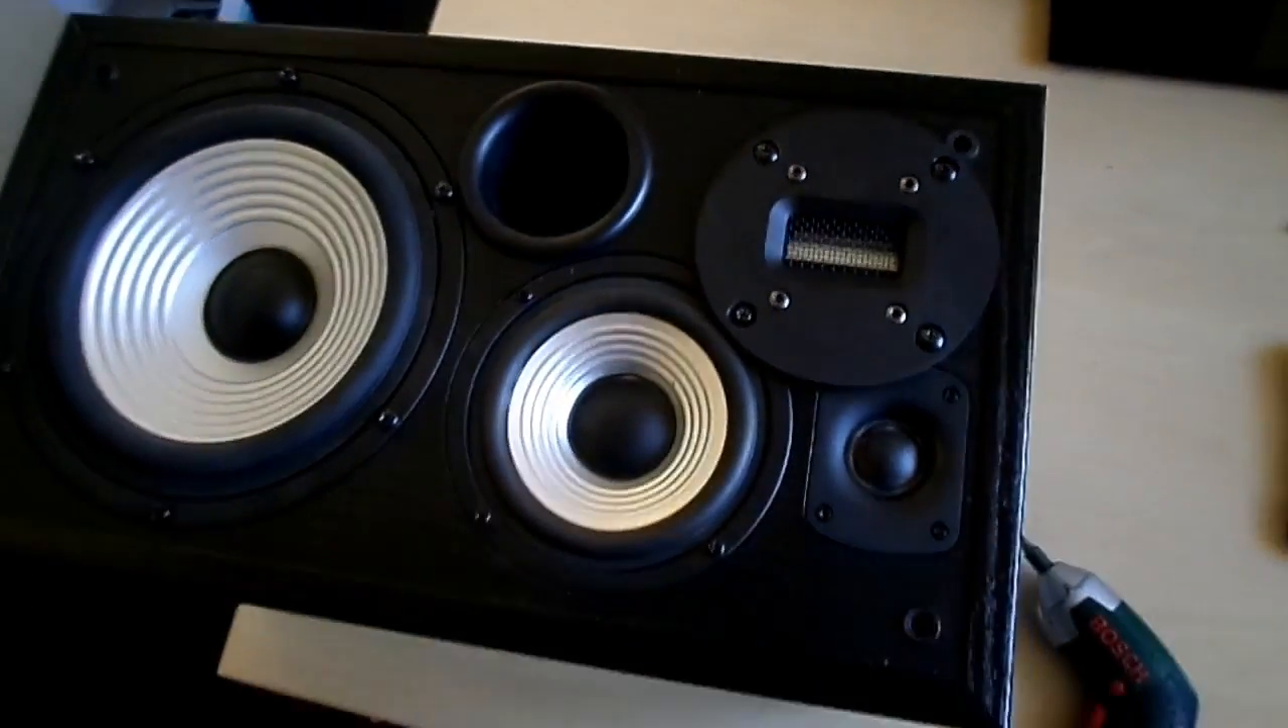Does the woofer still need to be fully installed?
No.